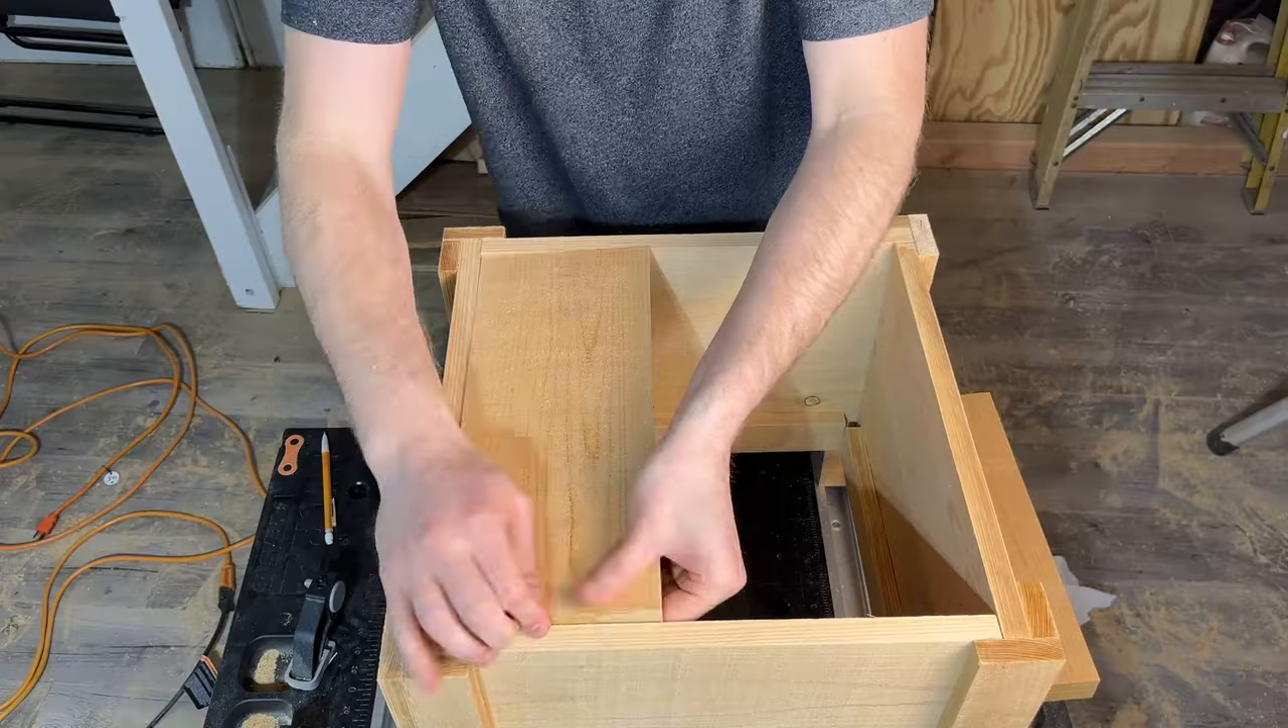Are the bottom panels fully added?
No.